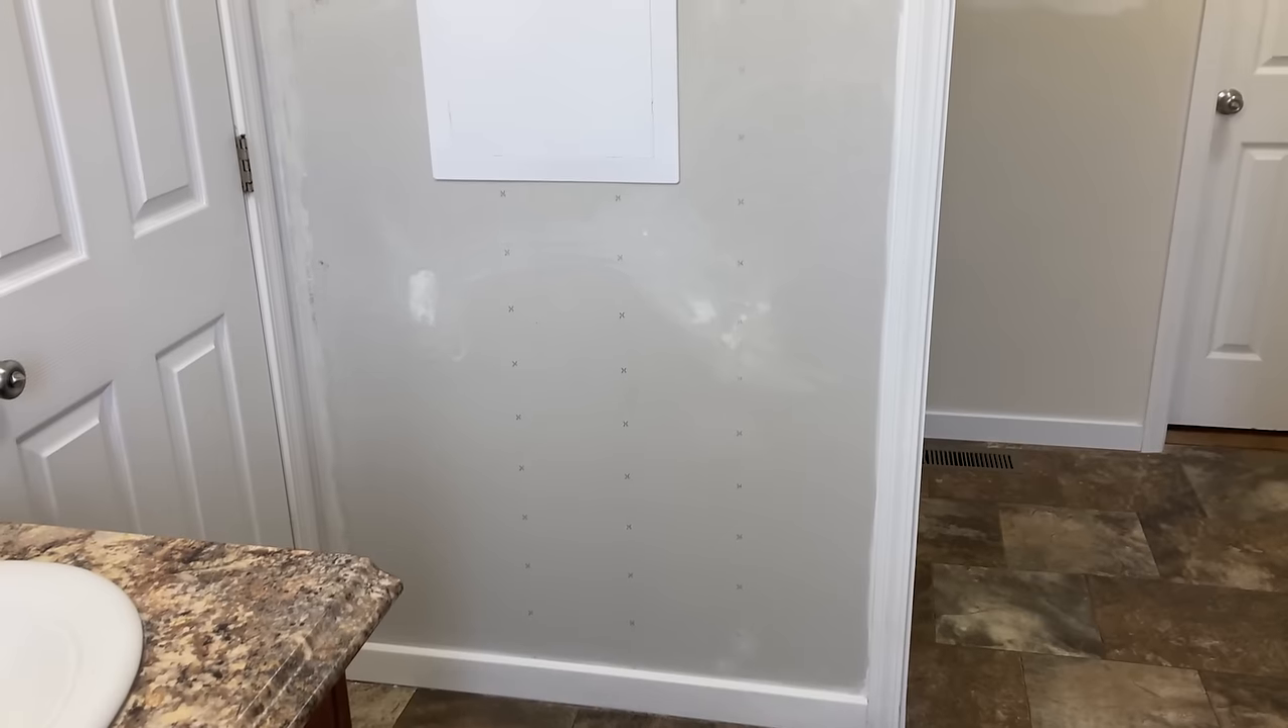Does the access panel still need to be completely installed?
No.